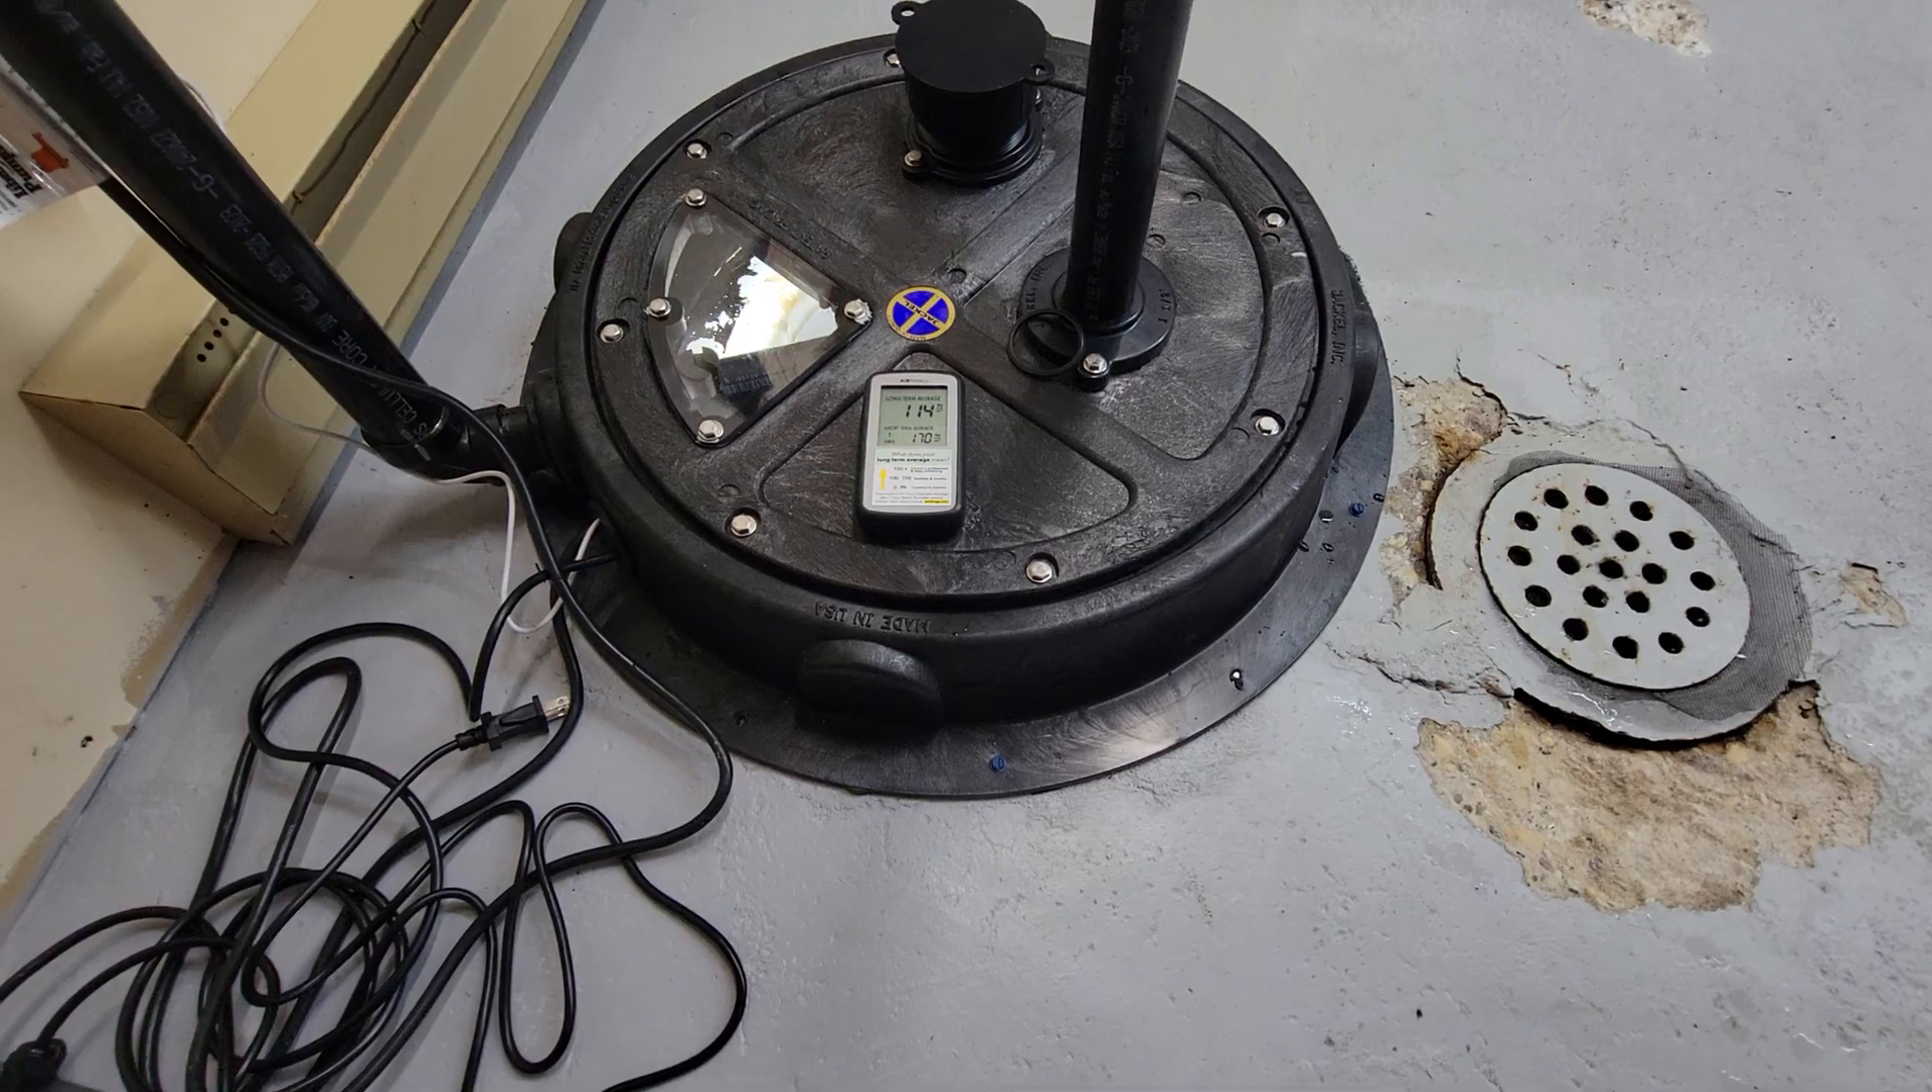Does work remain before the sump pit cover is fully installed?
No.